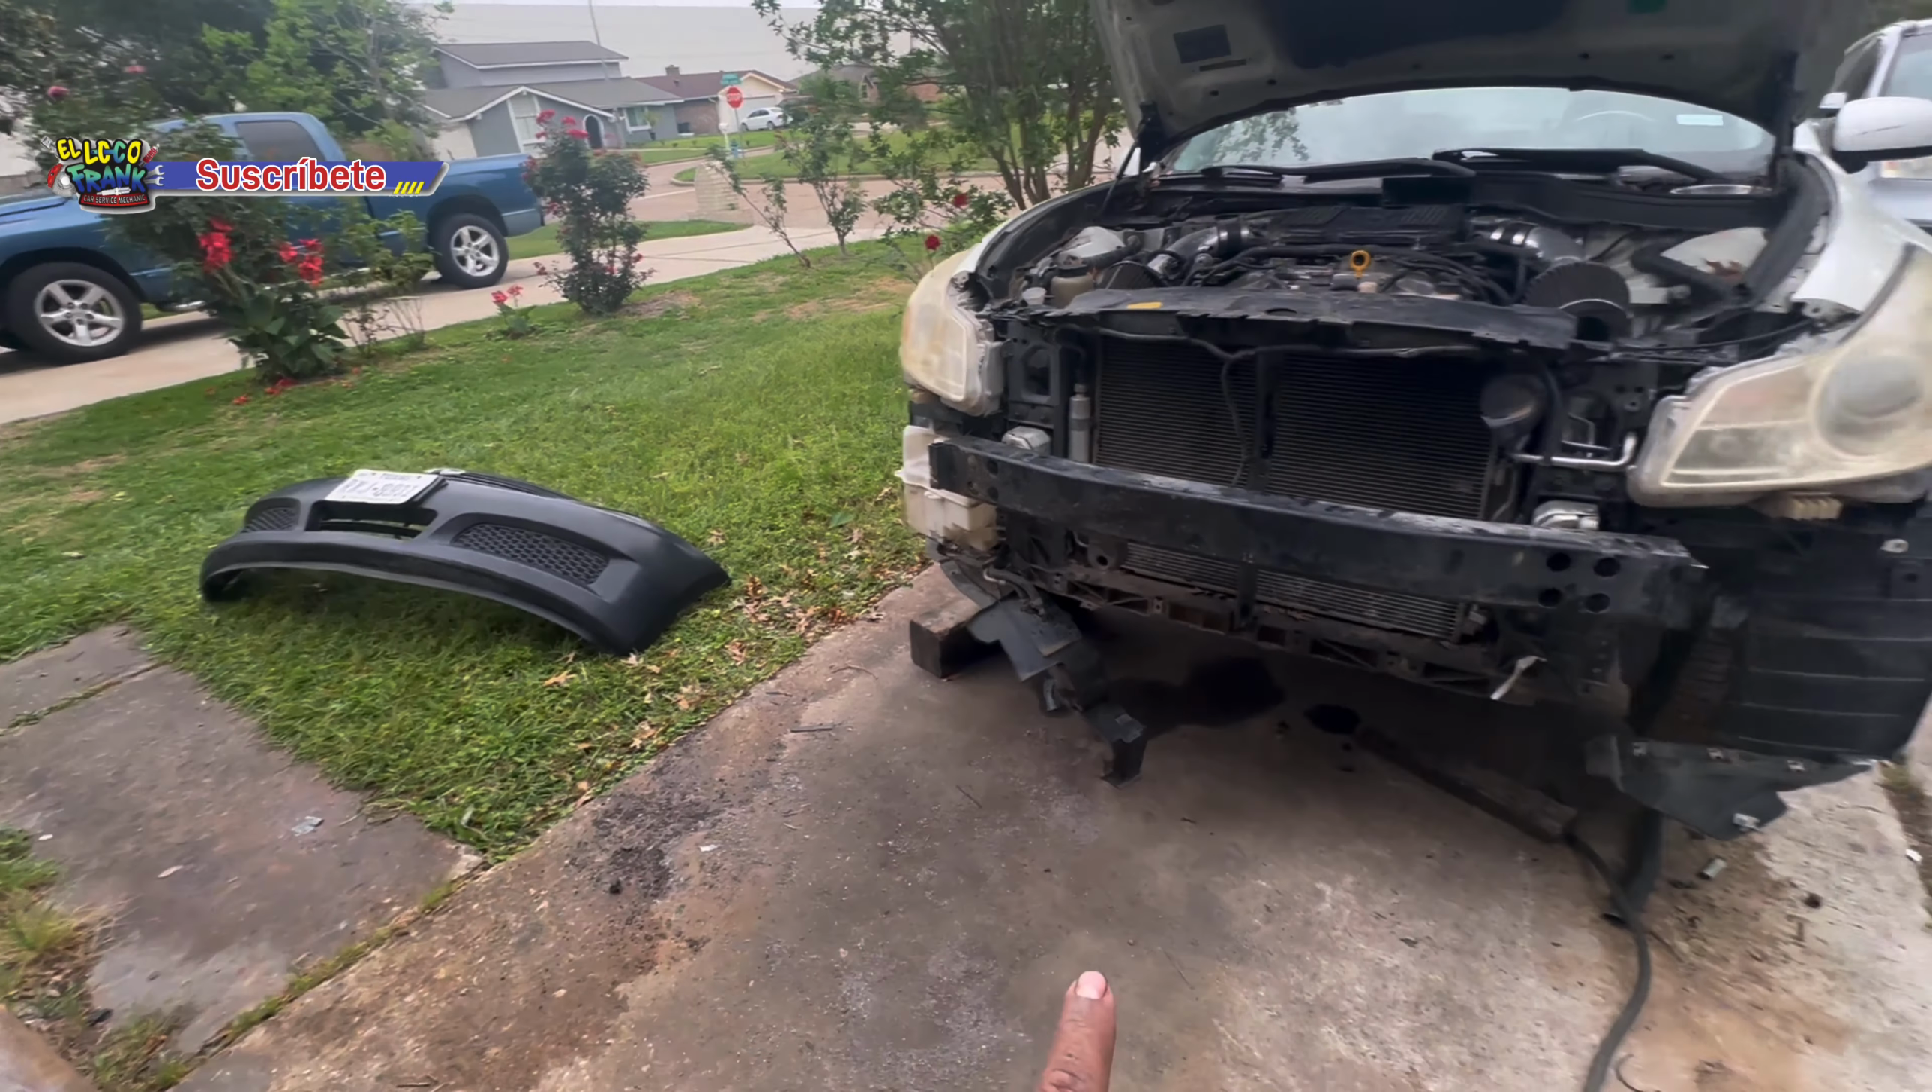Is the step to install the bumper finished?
No.